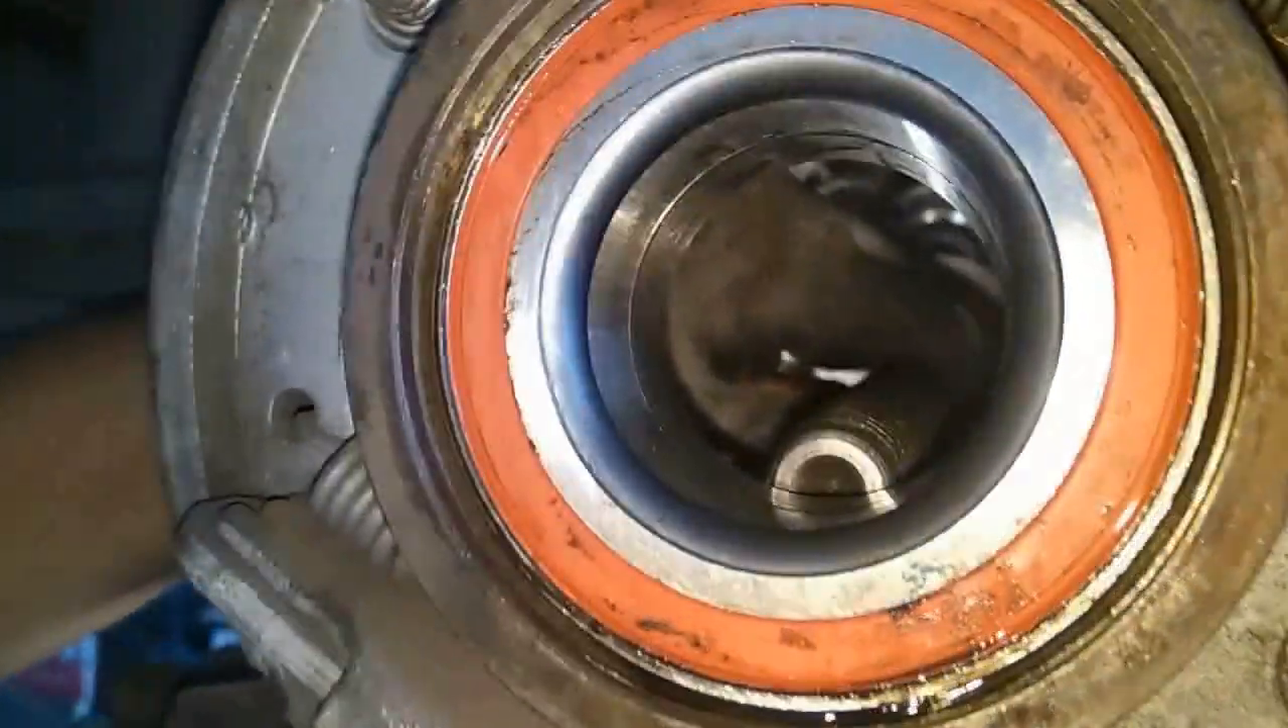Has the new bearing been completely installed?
Yes.